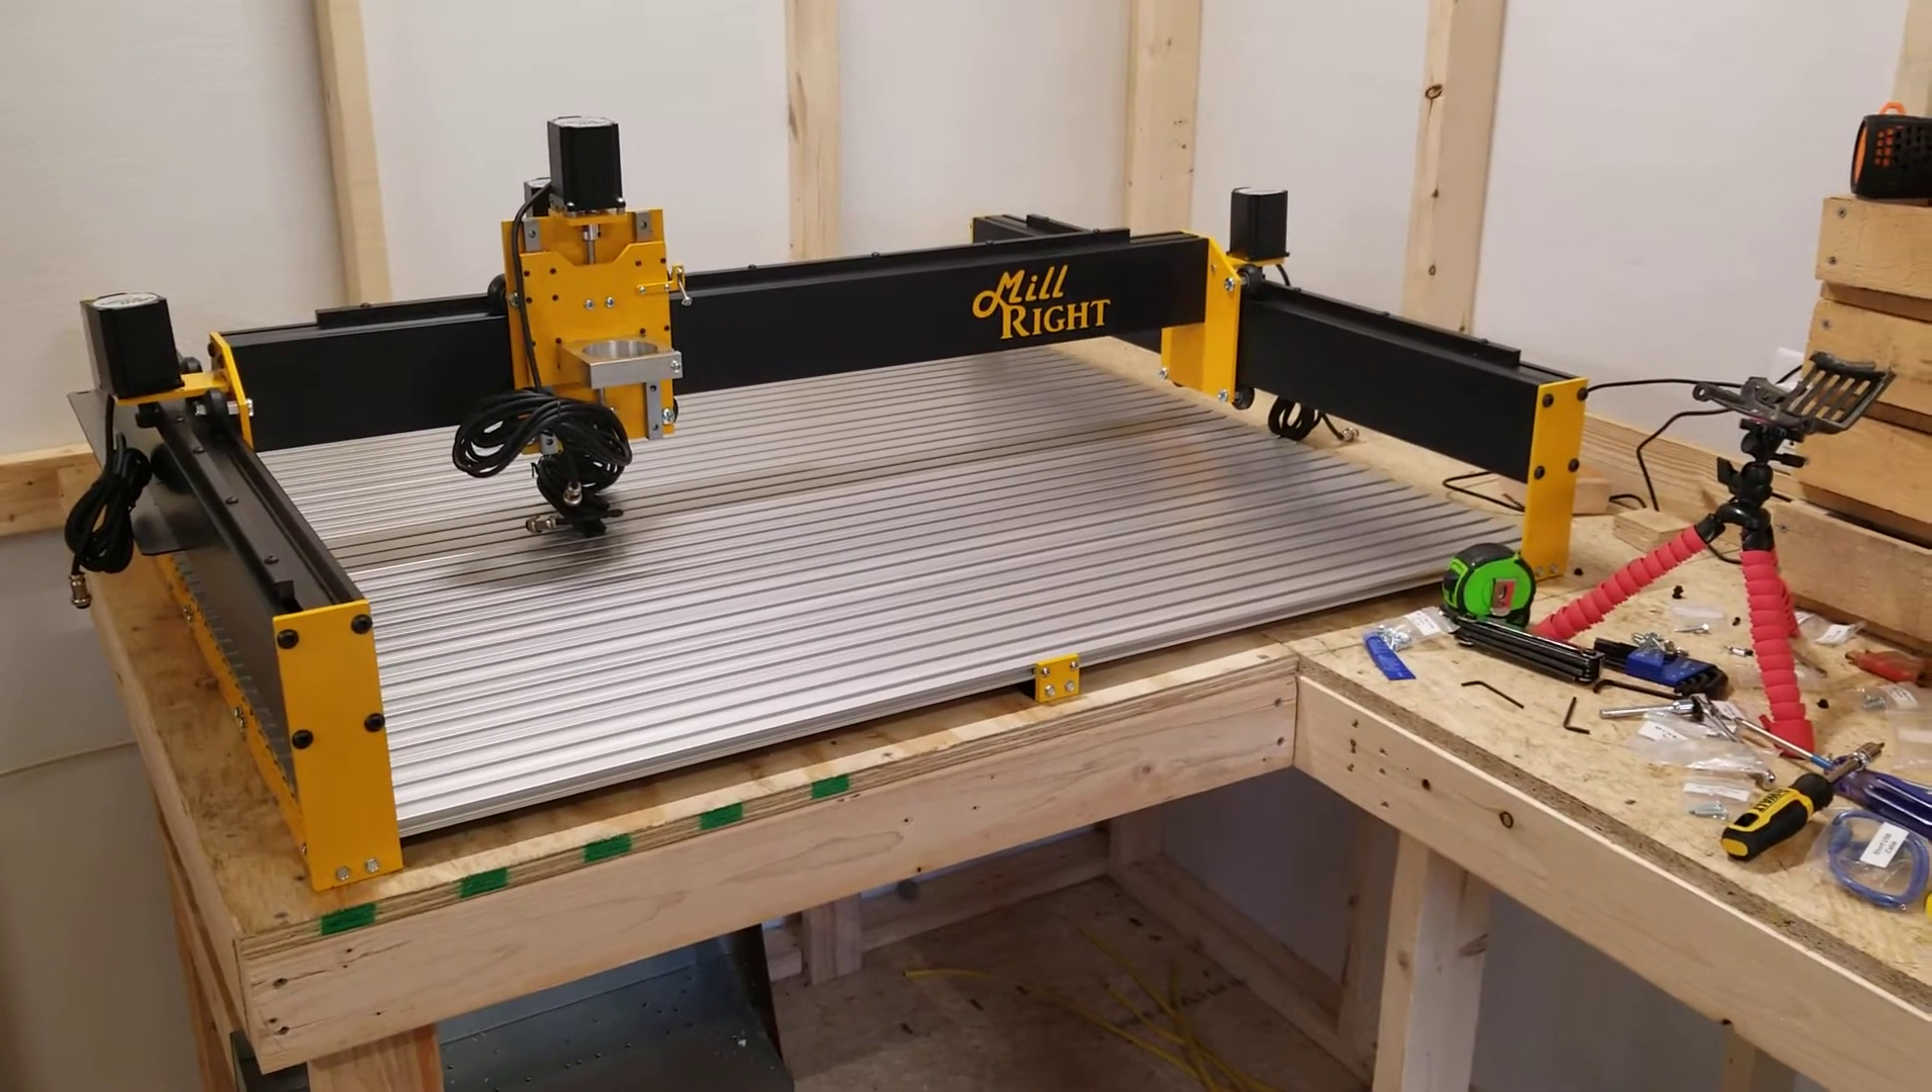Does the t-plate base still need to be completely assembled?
No.